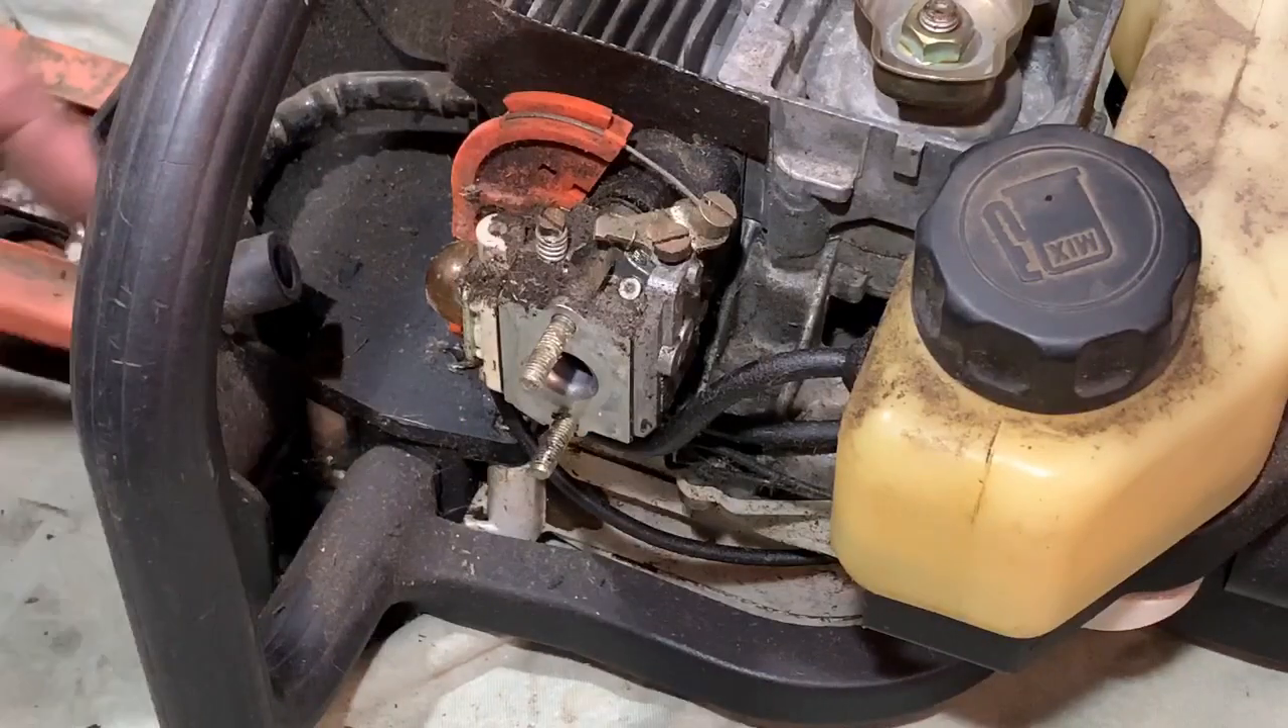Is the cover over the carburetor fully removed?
Yes.